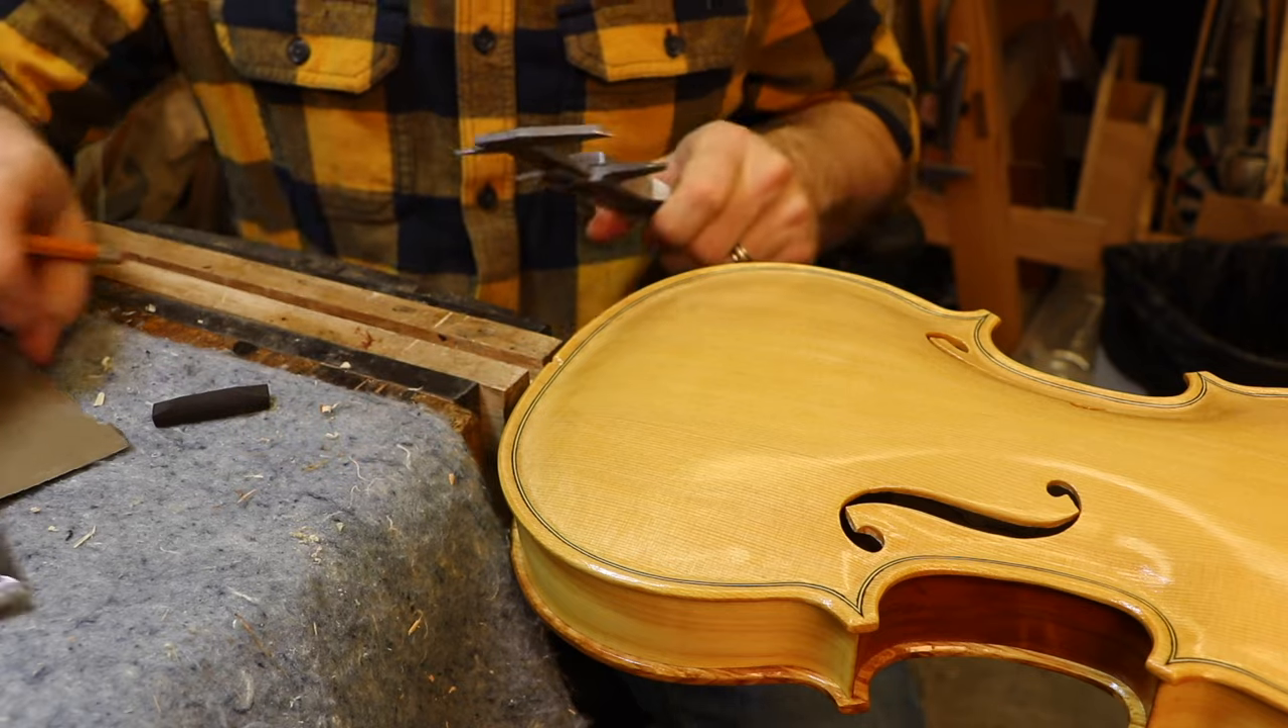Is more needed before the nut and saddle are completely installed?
Yes.